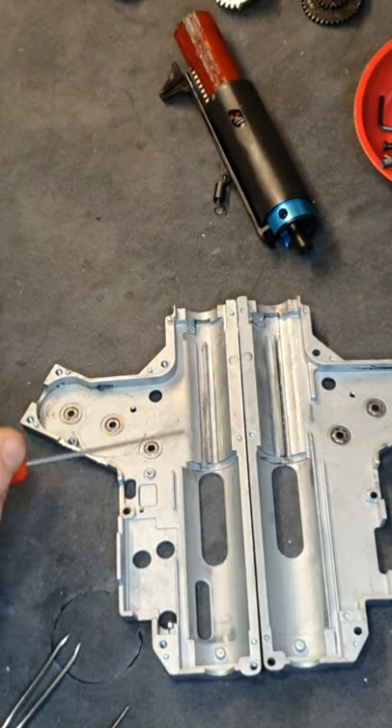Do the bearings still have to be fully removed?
Yes.